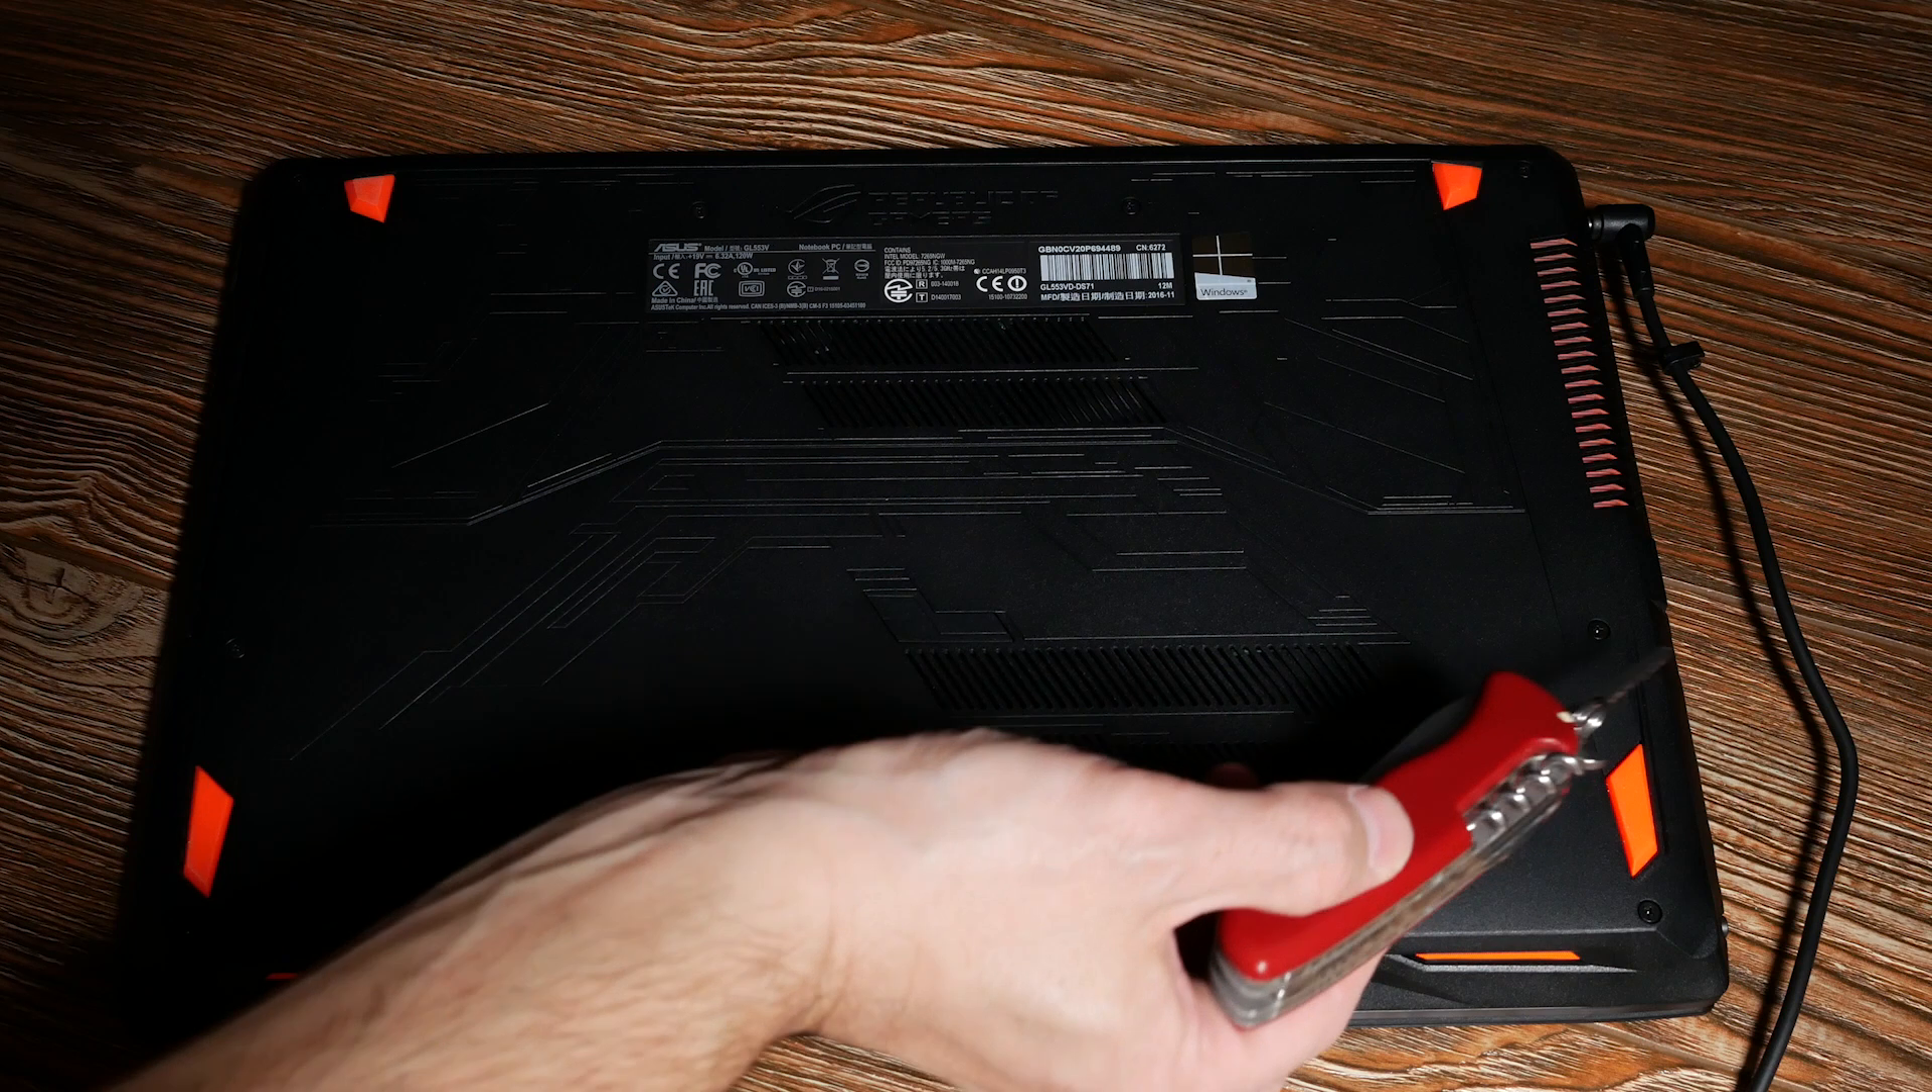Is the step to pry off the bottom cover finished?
No.